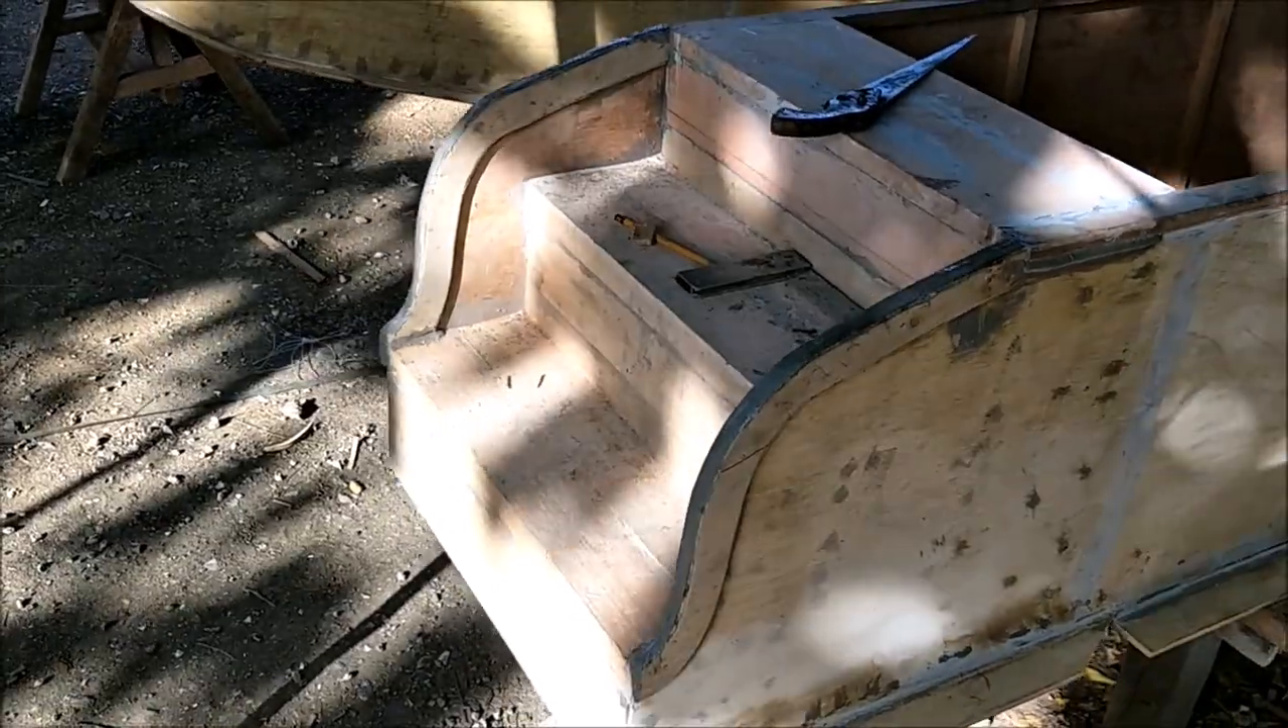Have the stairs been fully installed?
Yes.